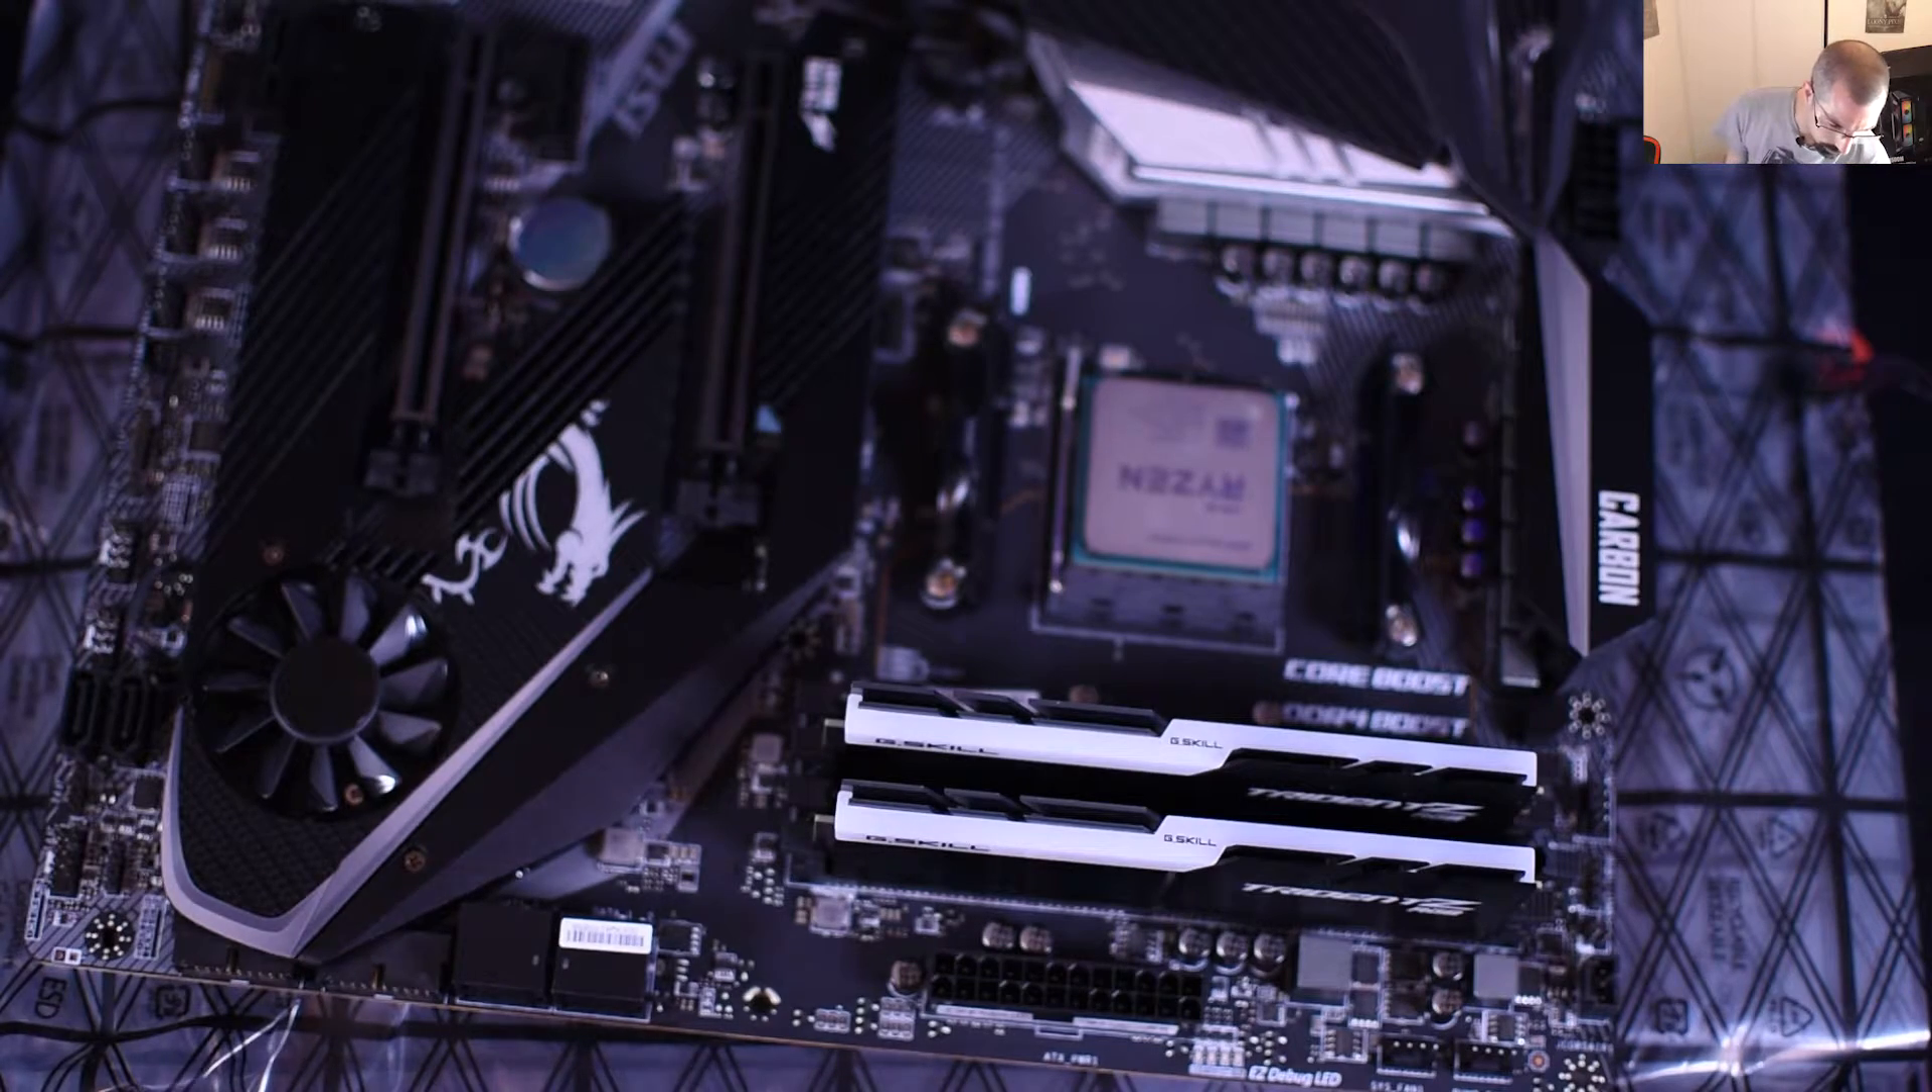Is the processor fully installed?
Yes.